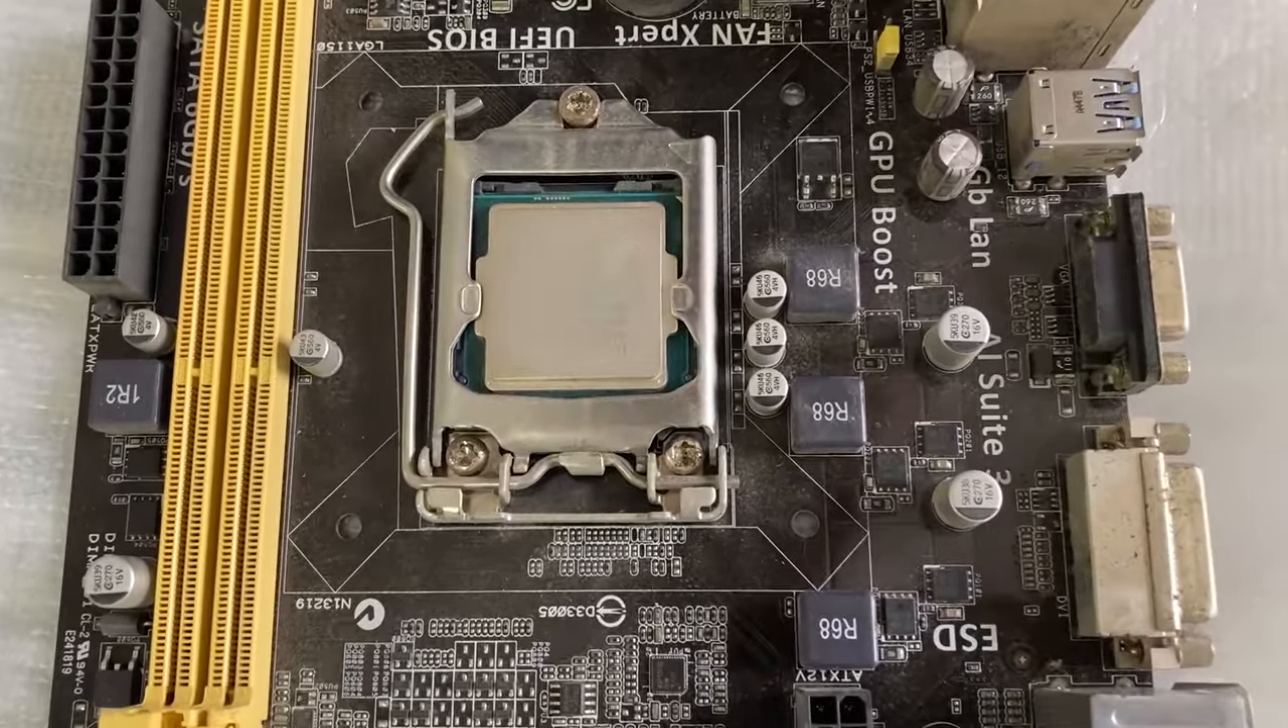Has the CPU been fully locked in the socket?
Yes.